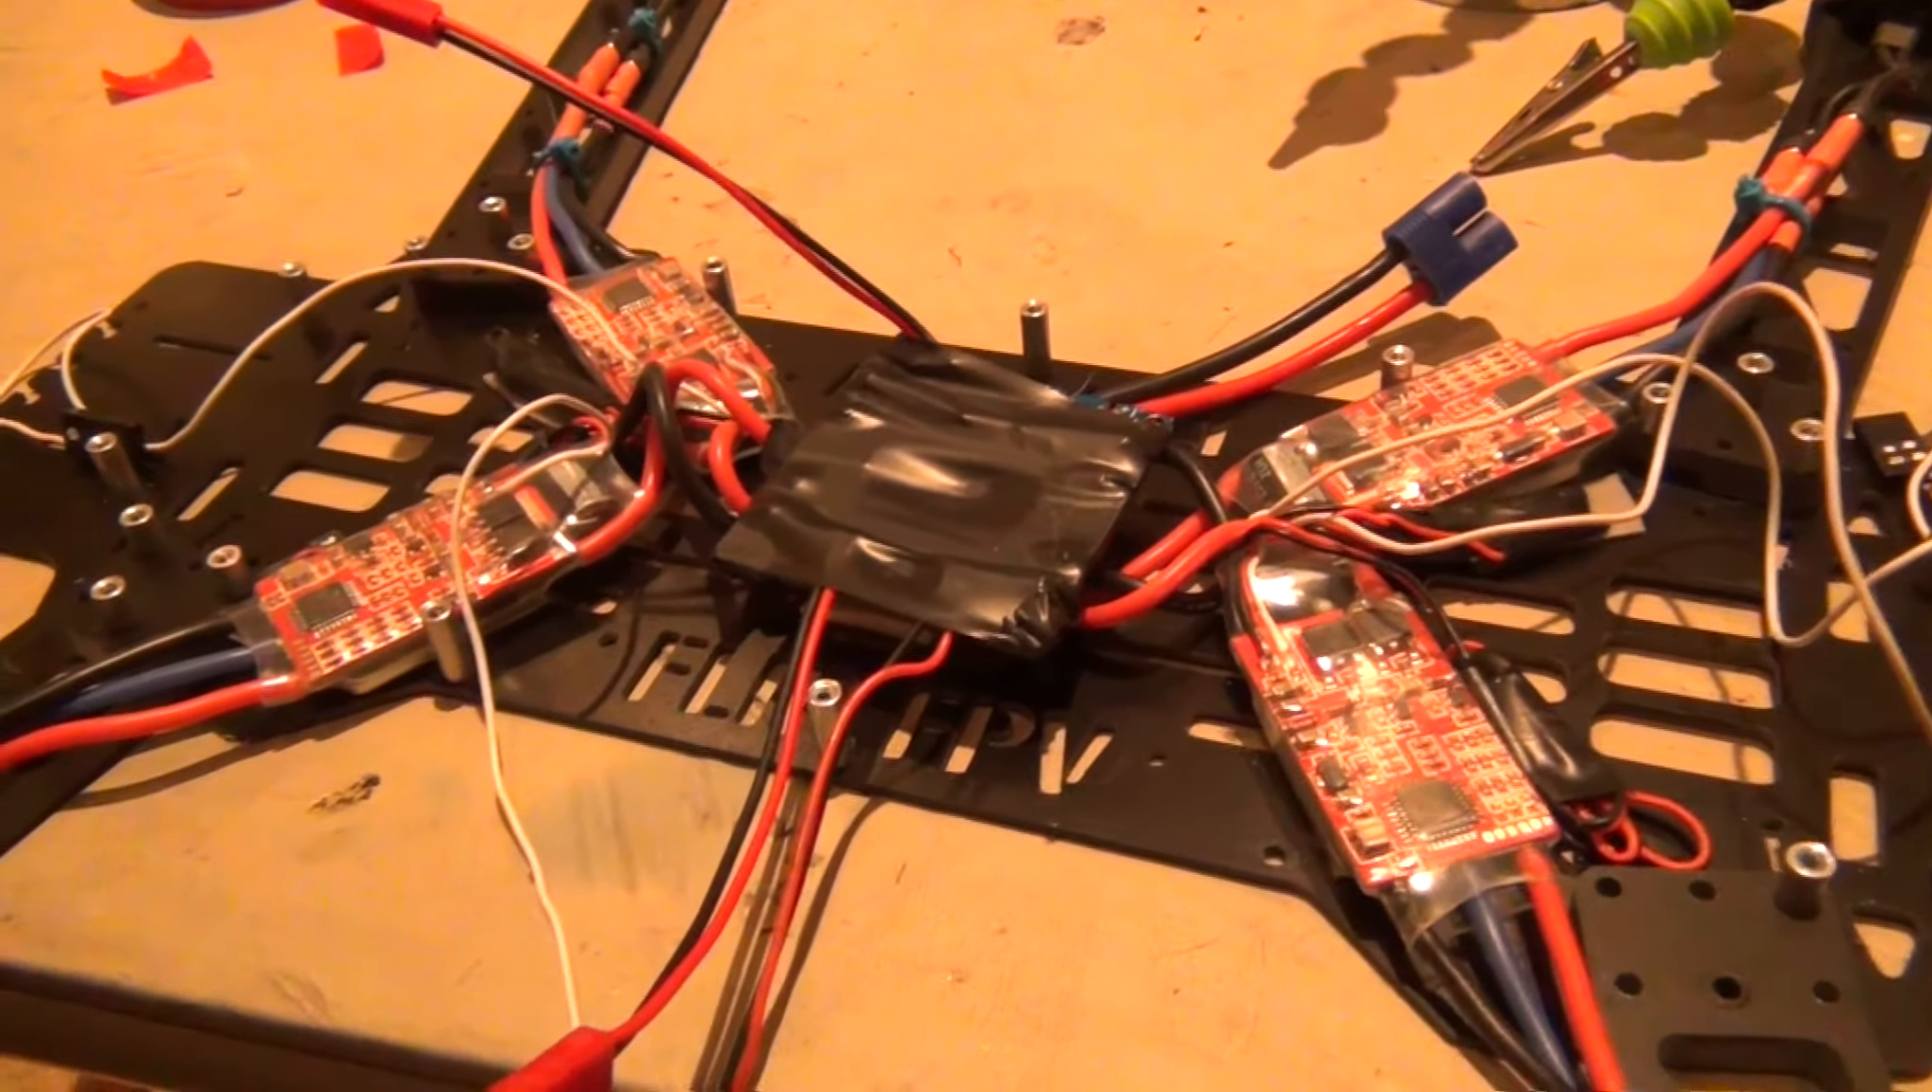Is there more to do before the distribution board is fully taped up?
No.